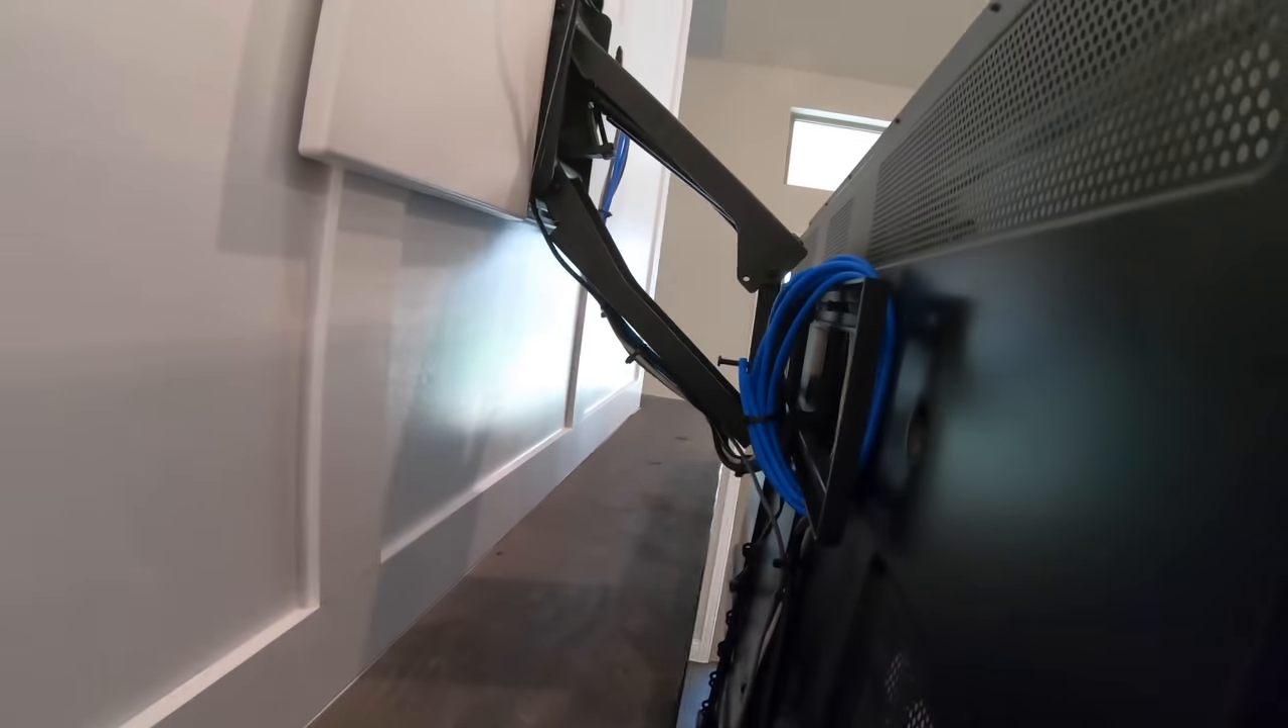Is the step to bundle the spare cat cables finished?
Yes.